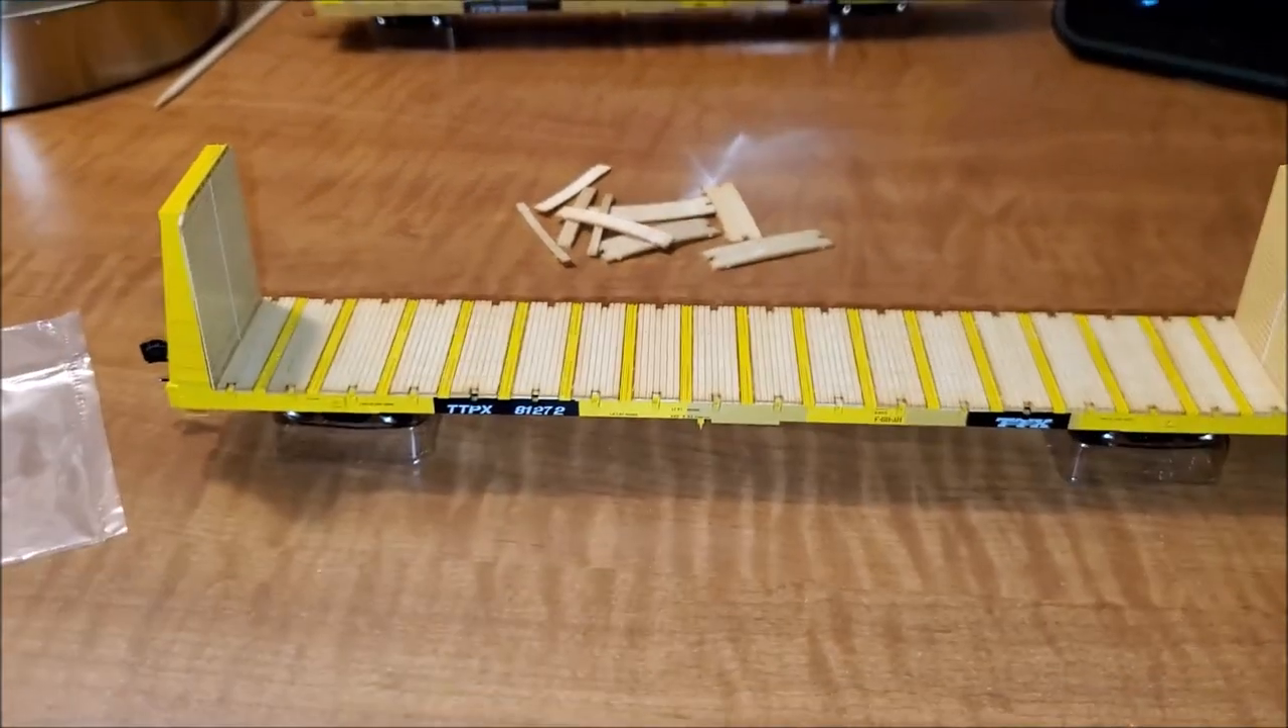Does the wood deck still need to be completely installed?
No.